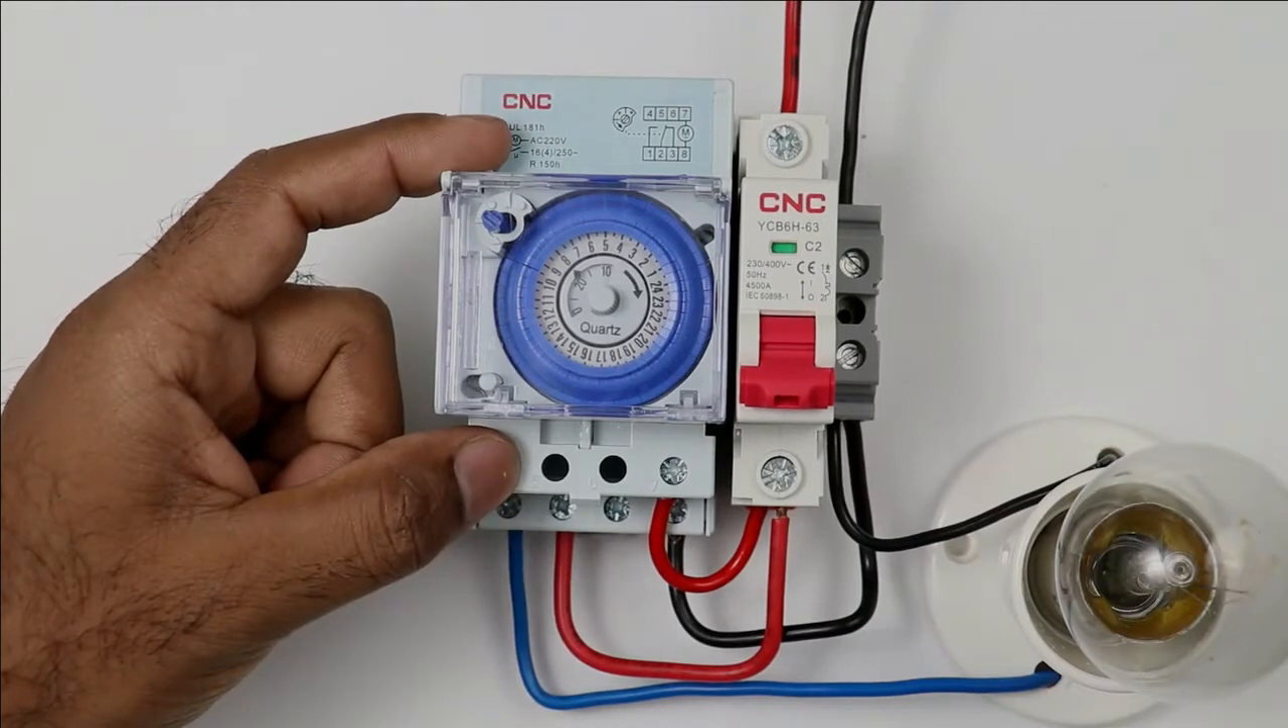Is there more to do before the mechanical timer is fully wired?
No.